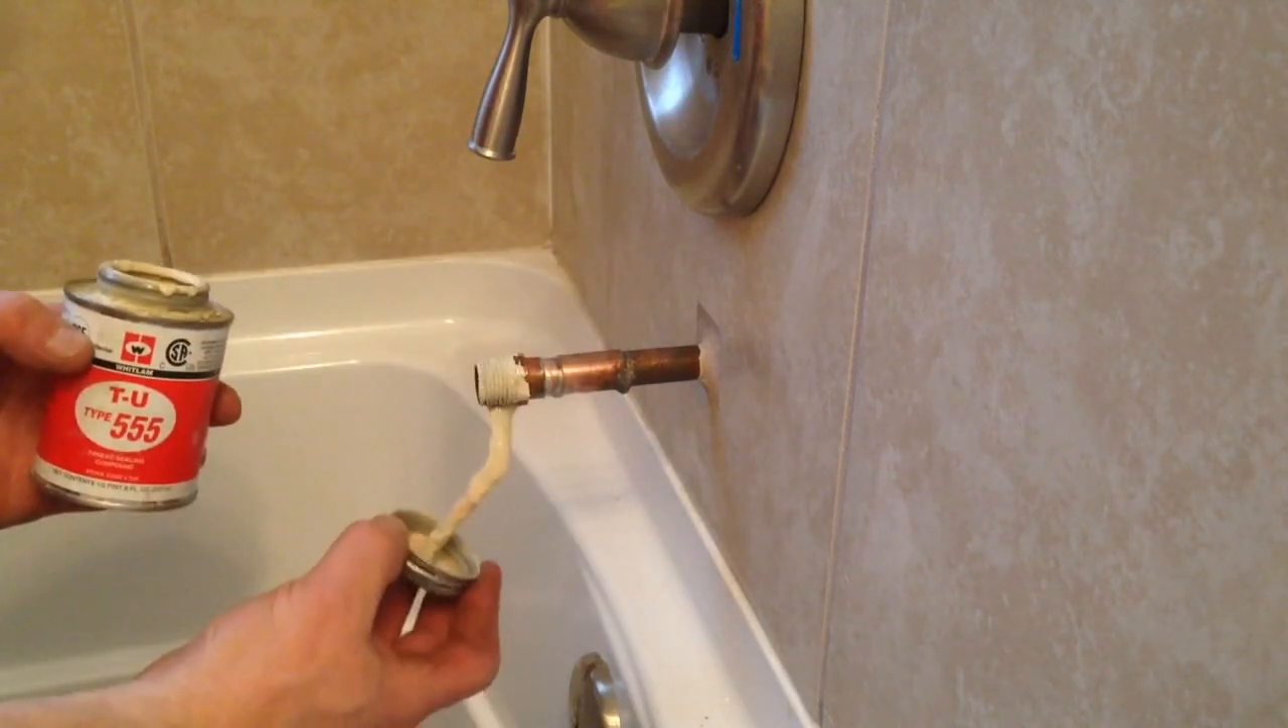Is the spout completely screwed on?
No.